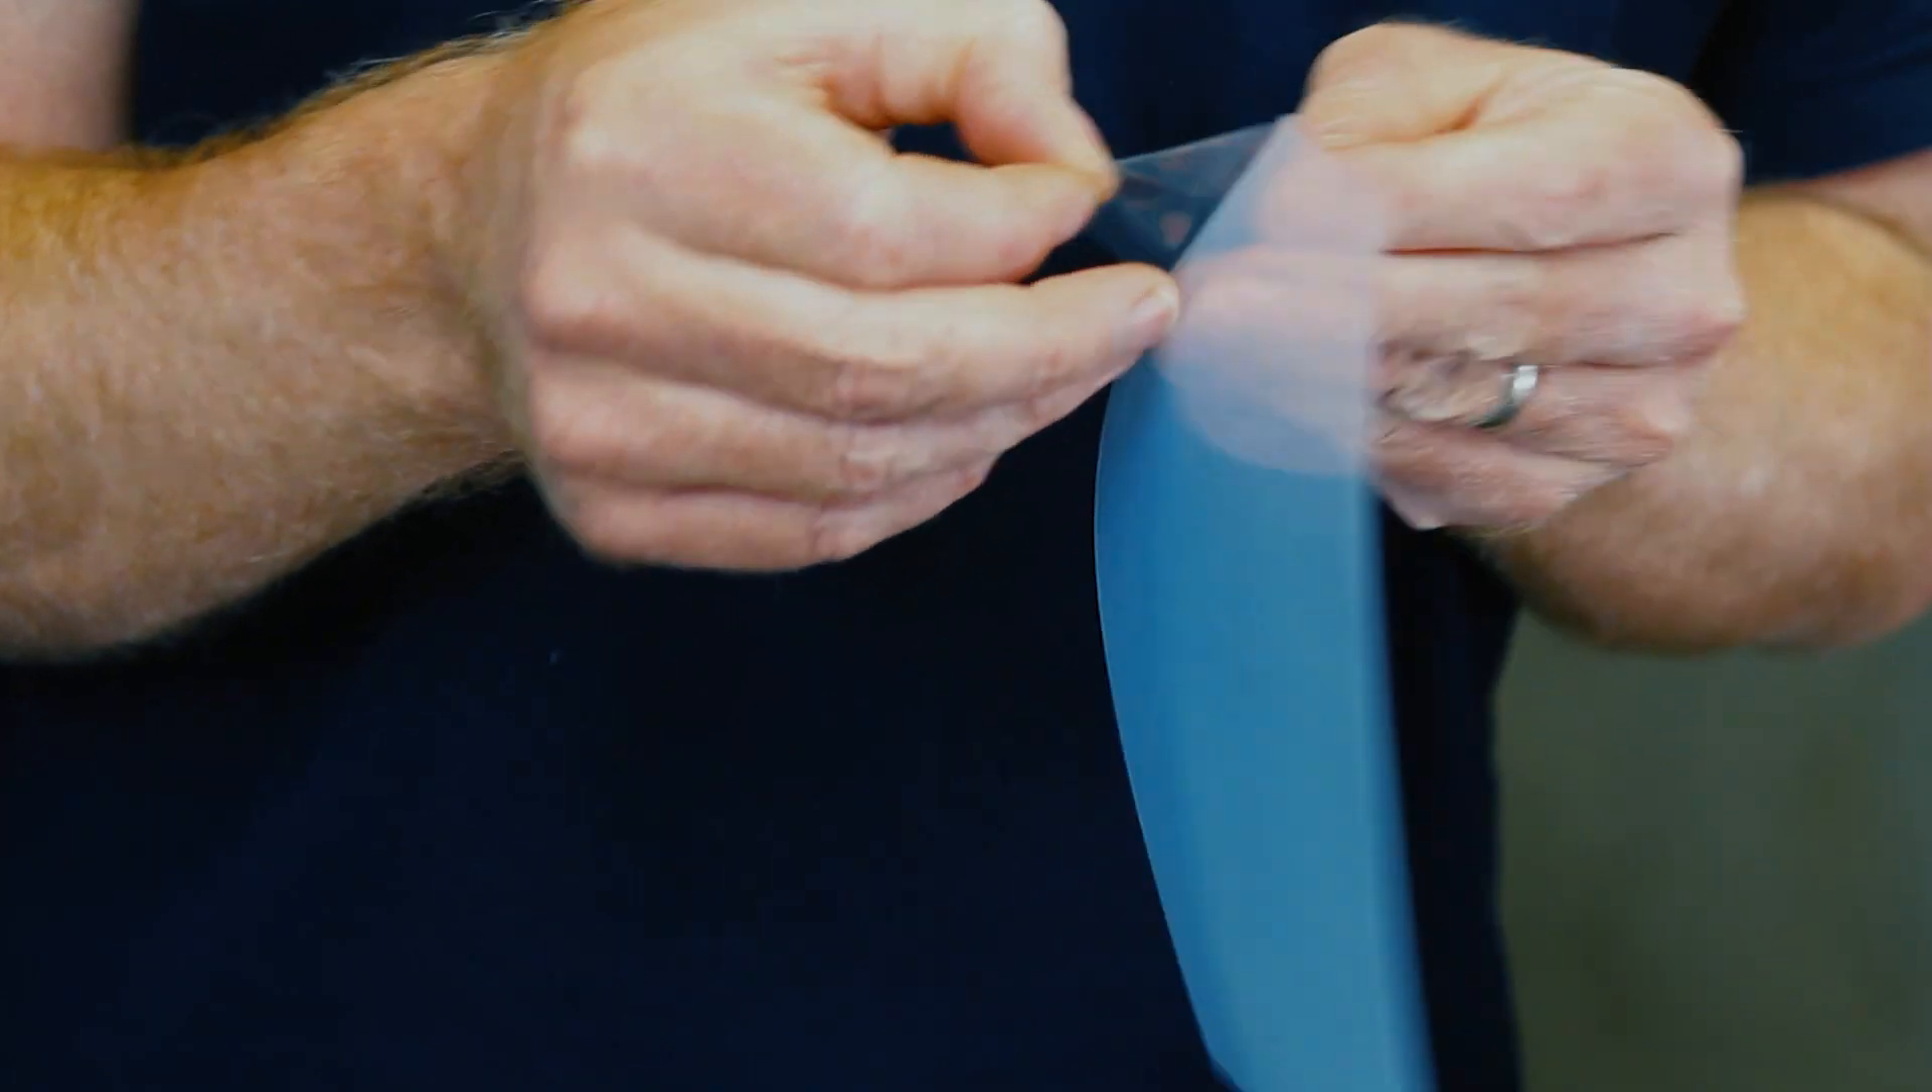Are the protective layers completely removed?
No.